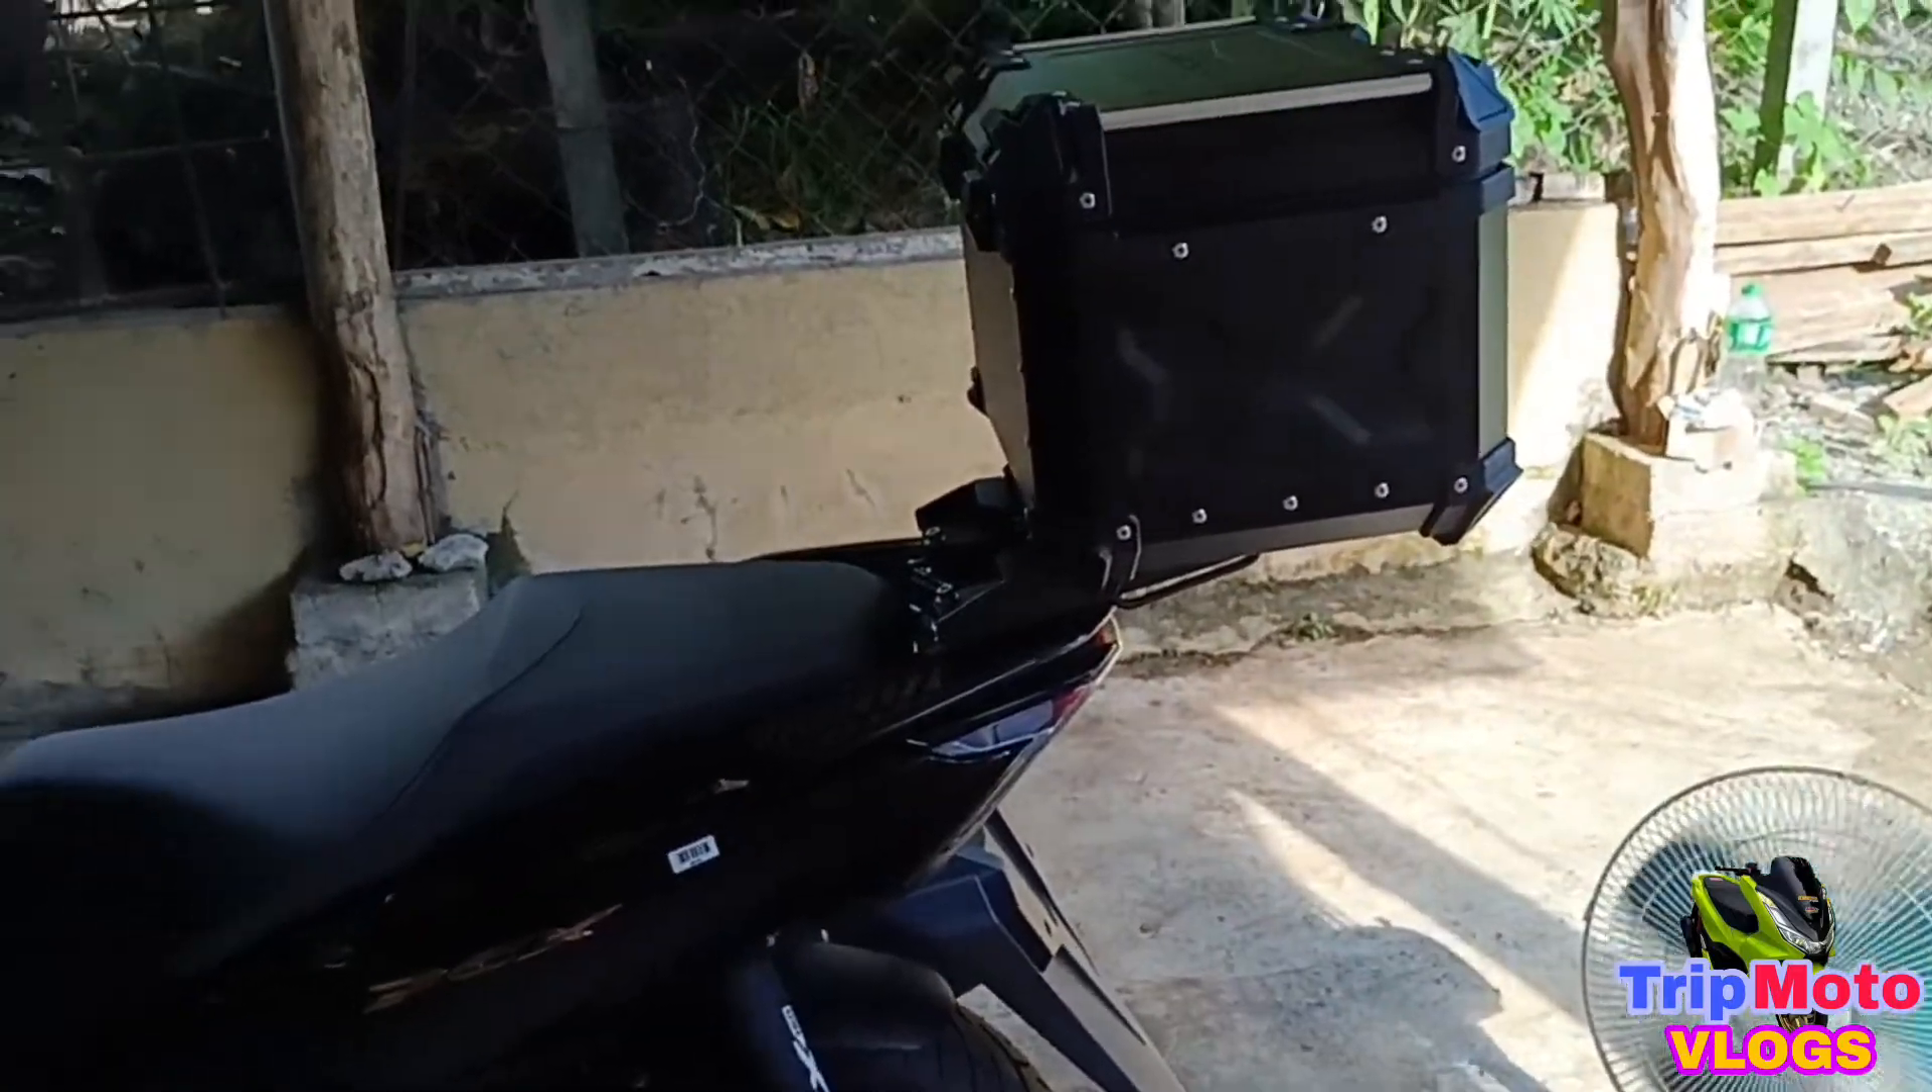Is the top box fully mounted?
Yes.